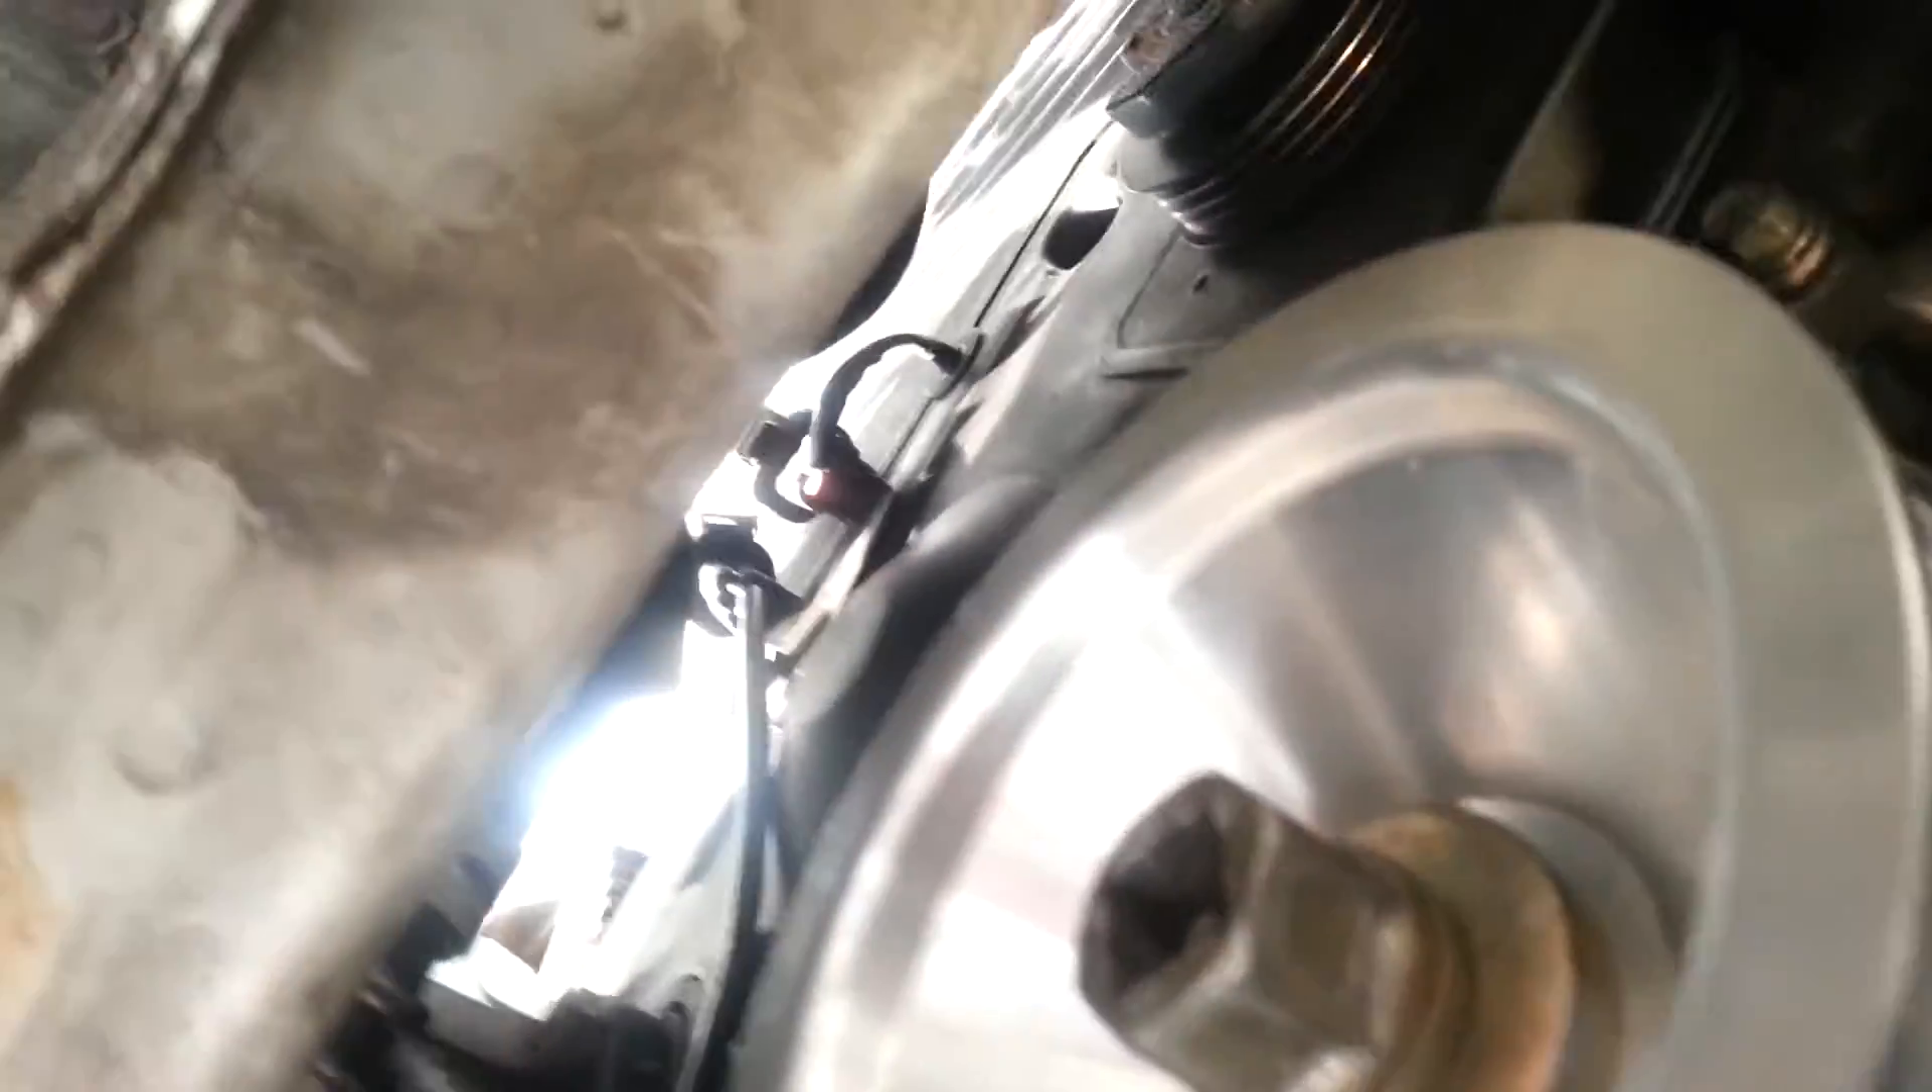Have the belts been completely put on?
No.